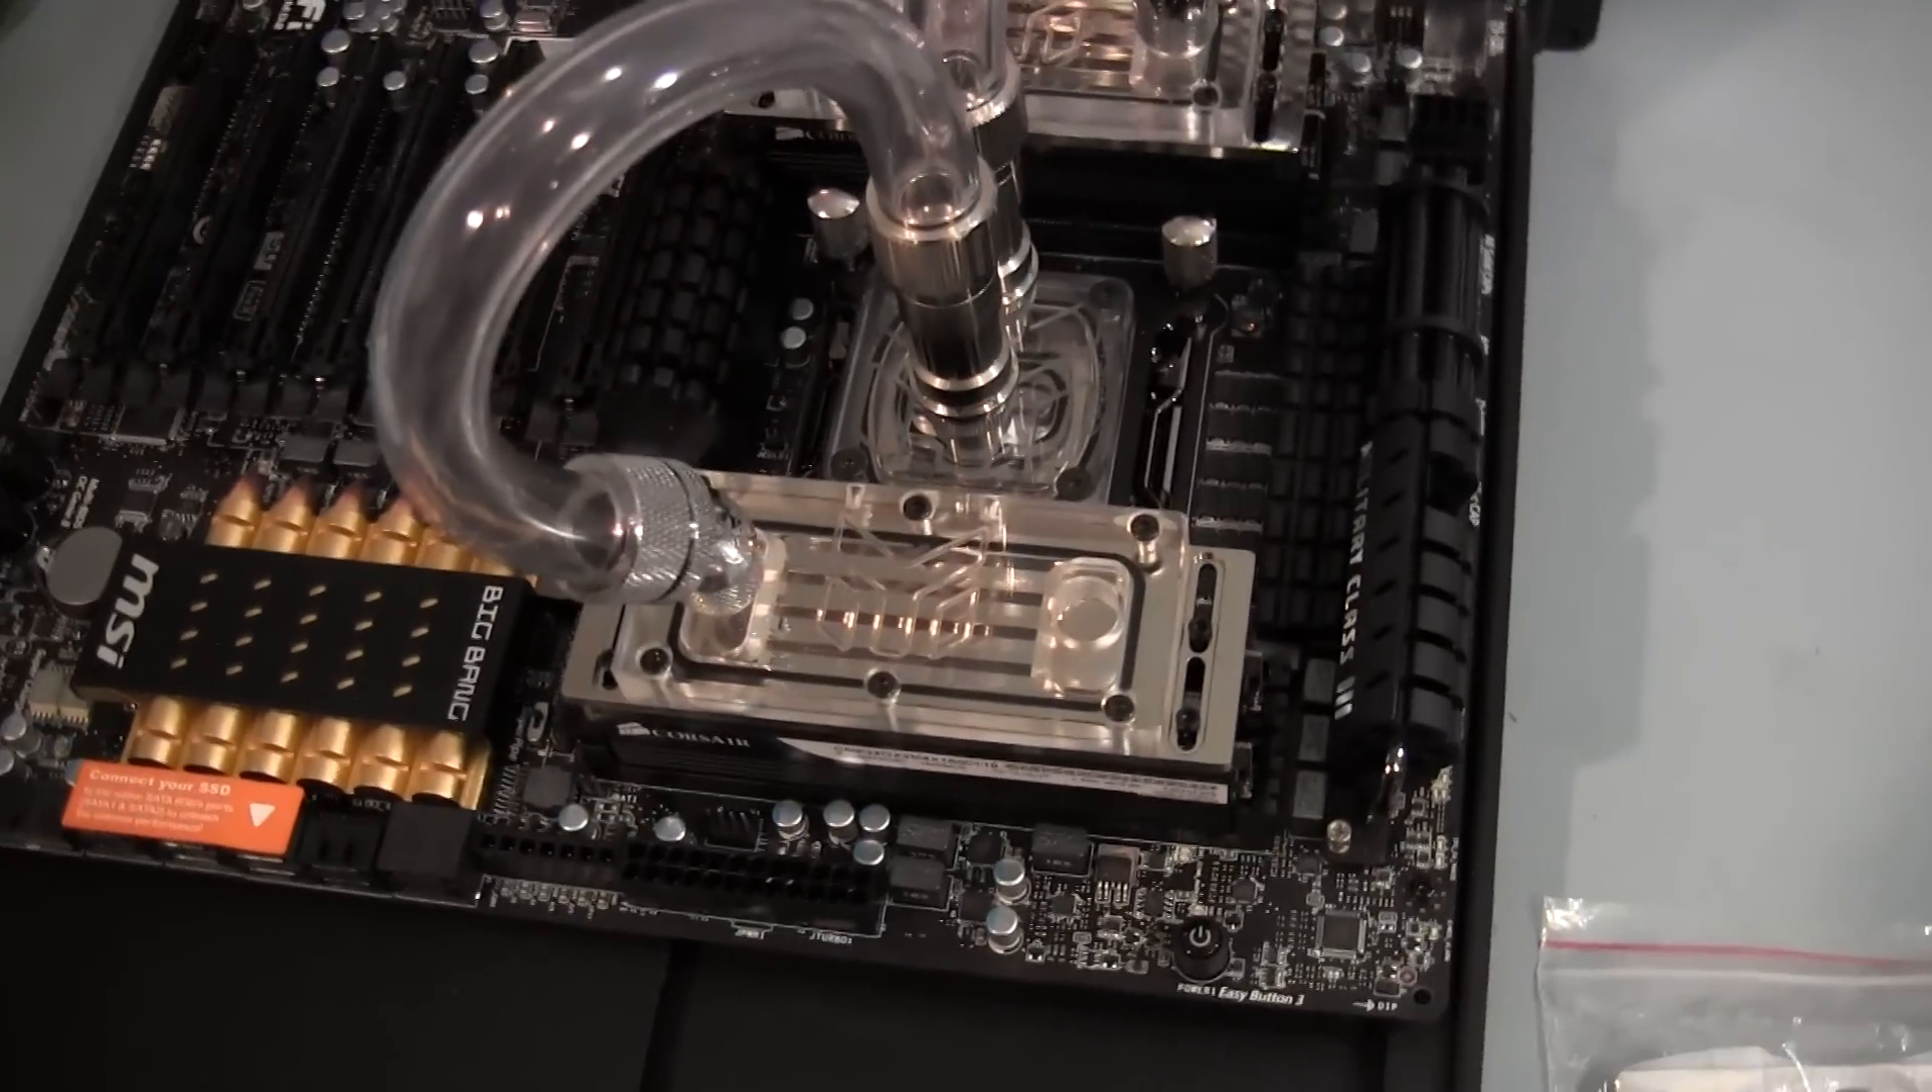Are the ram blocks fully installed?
Yes.